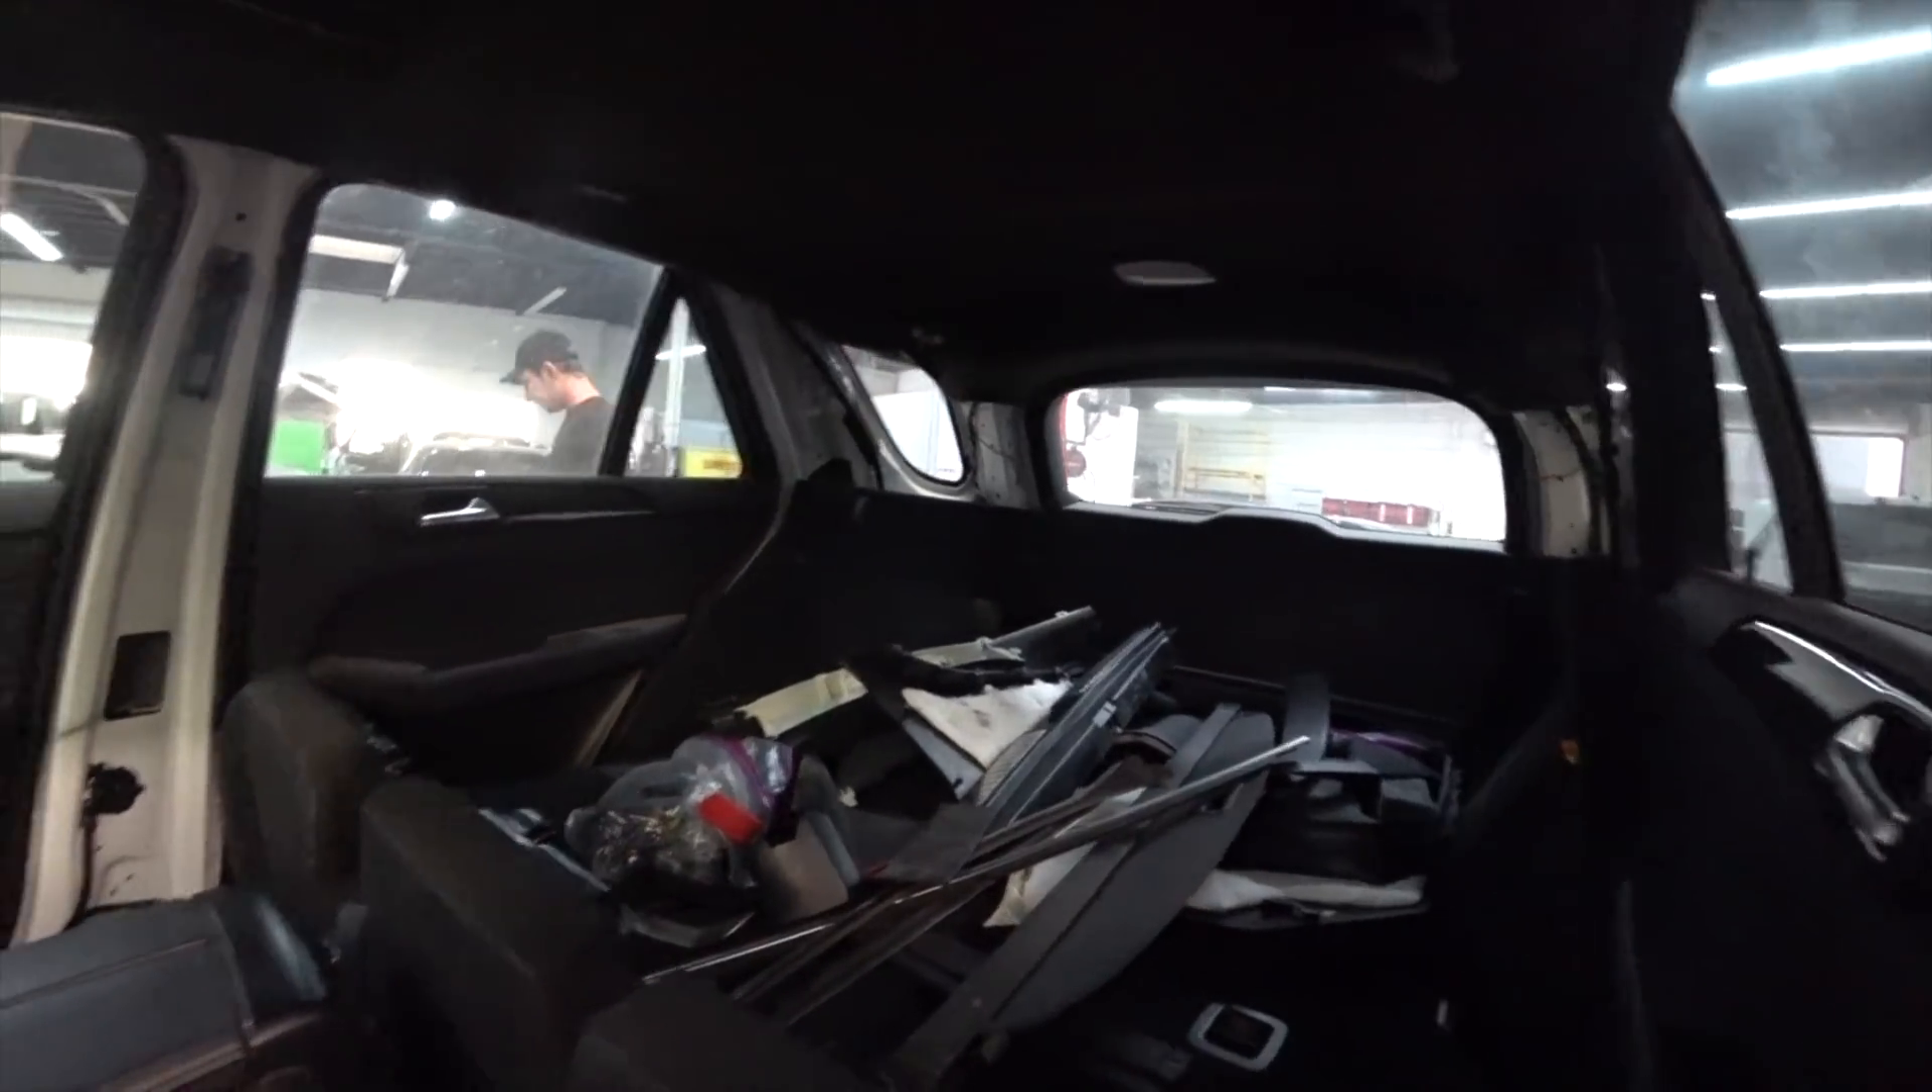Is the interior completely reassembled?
No.